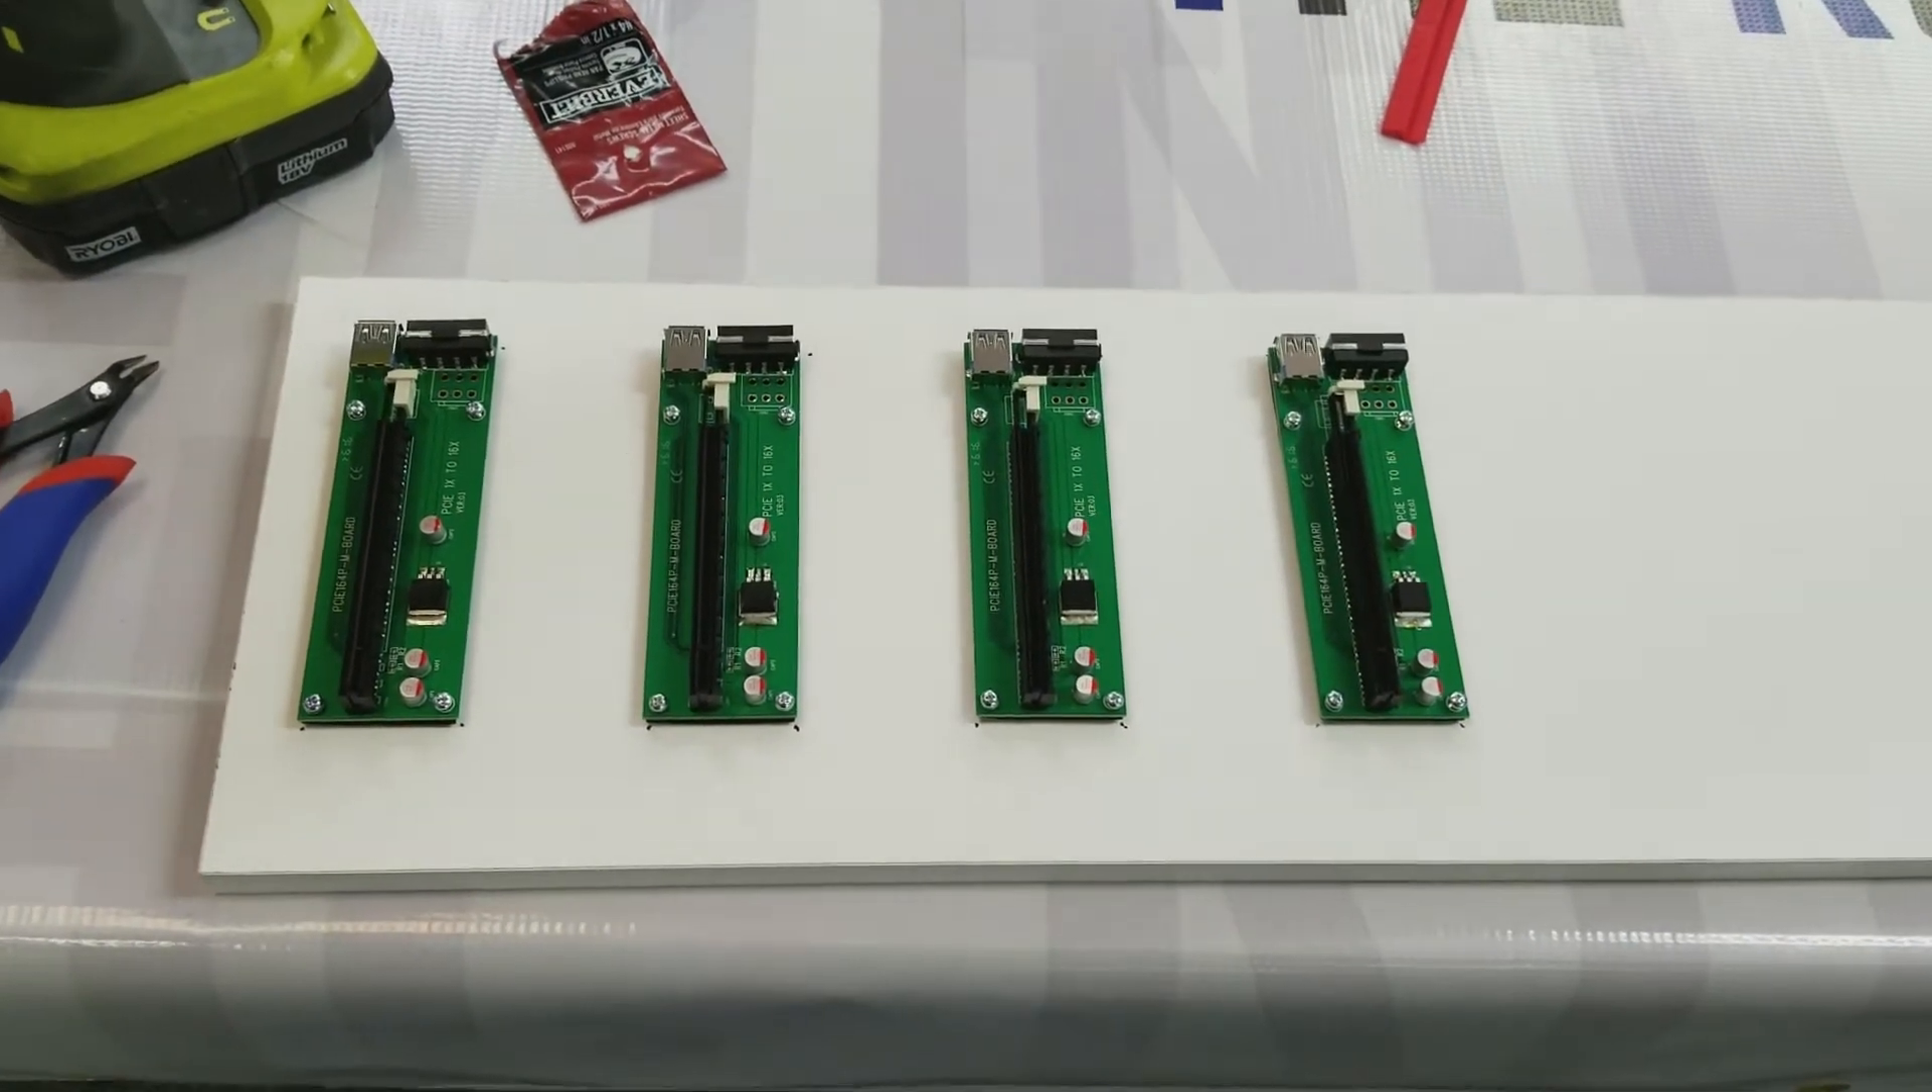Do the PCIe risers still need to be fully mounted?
No.